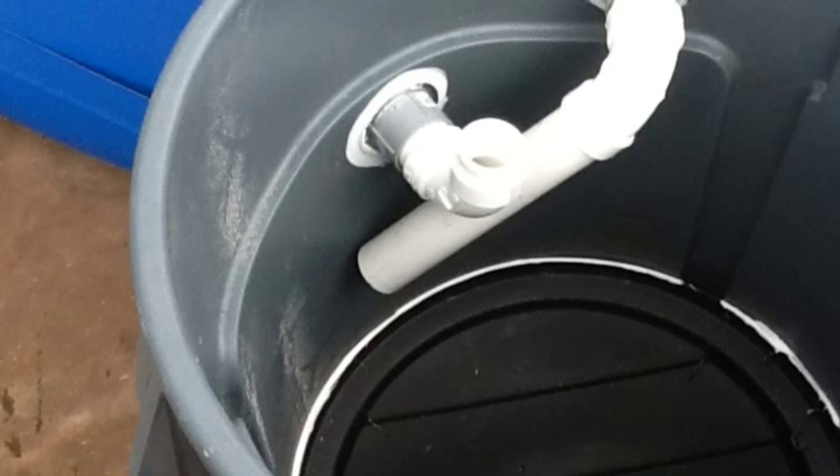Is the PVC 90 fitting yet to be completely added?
No.